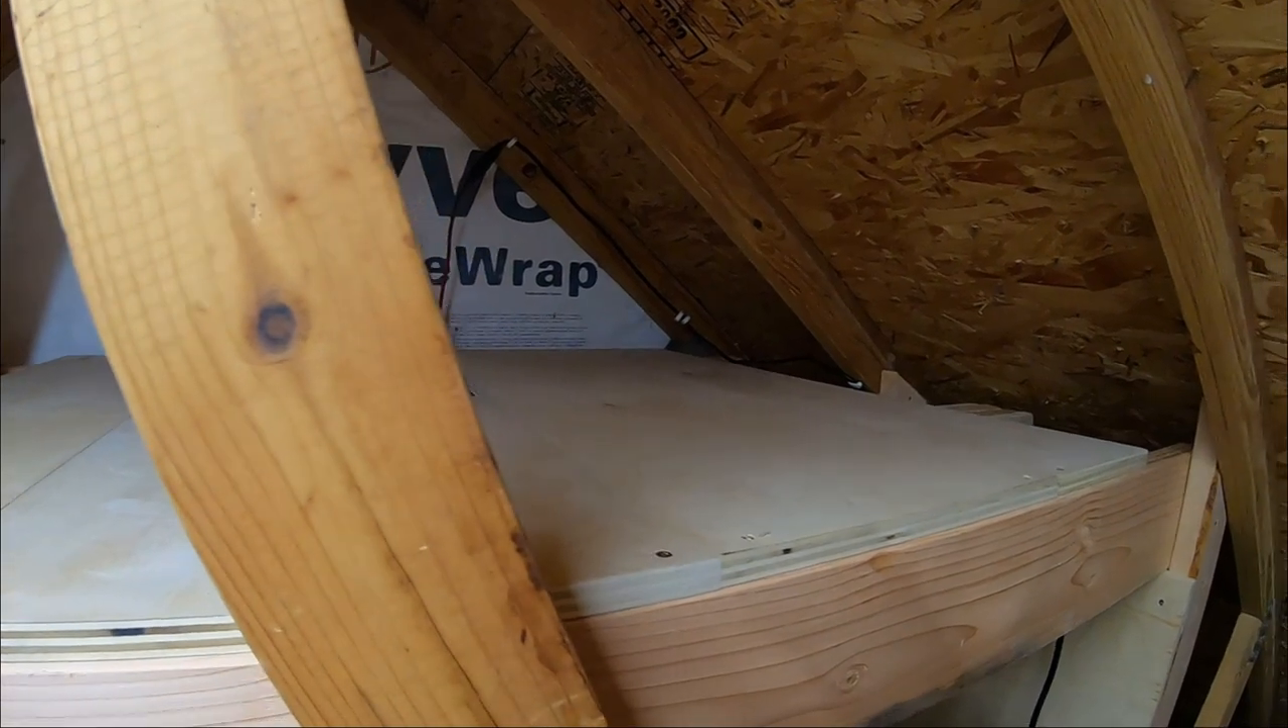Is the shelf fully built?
Yes.